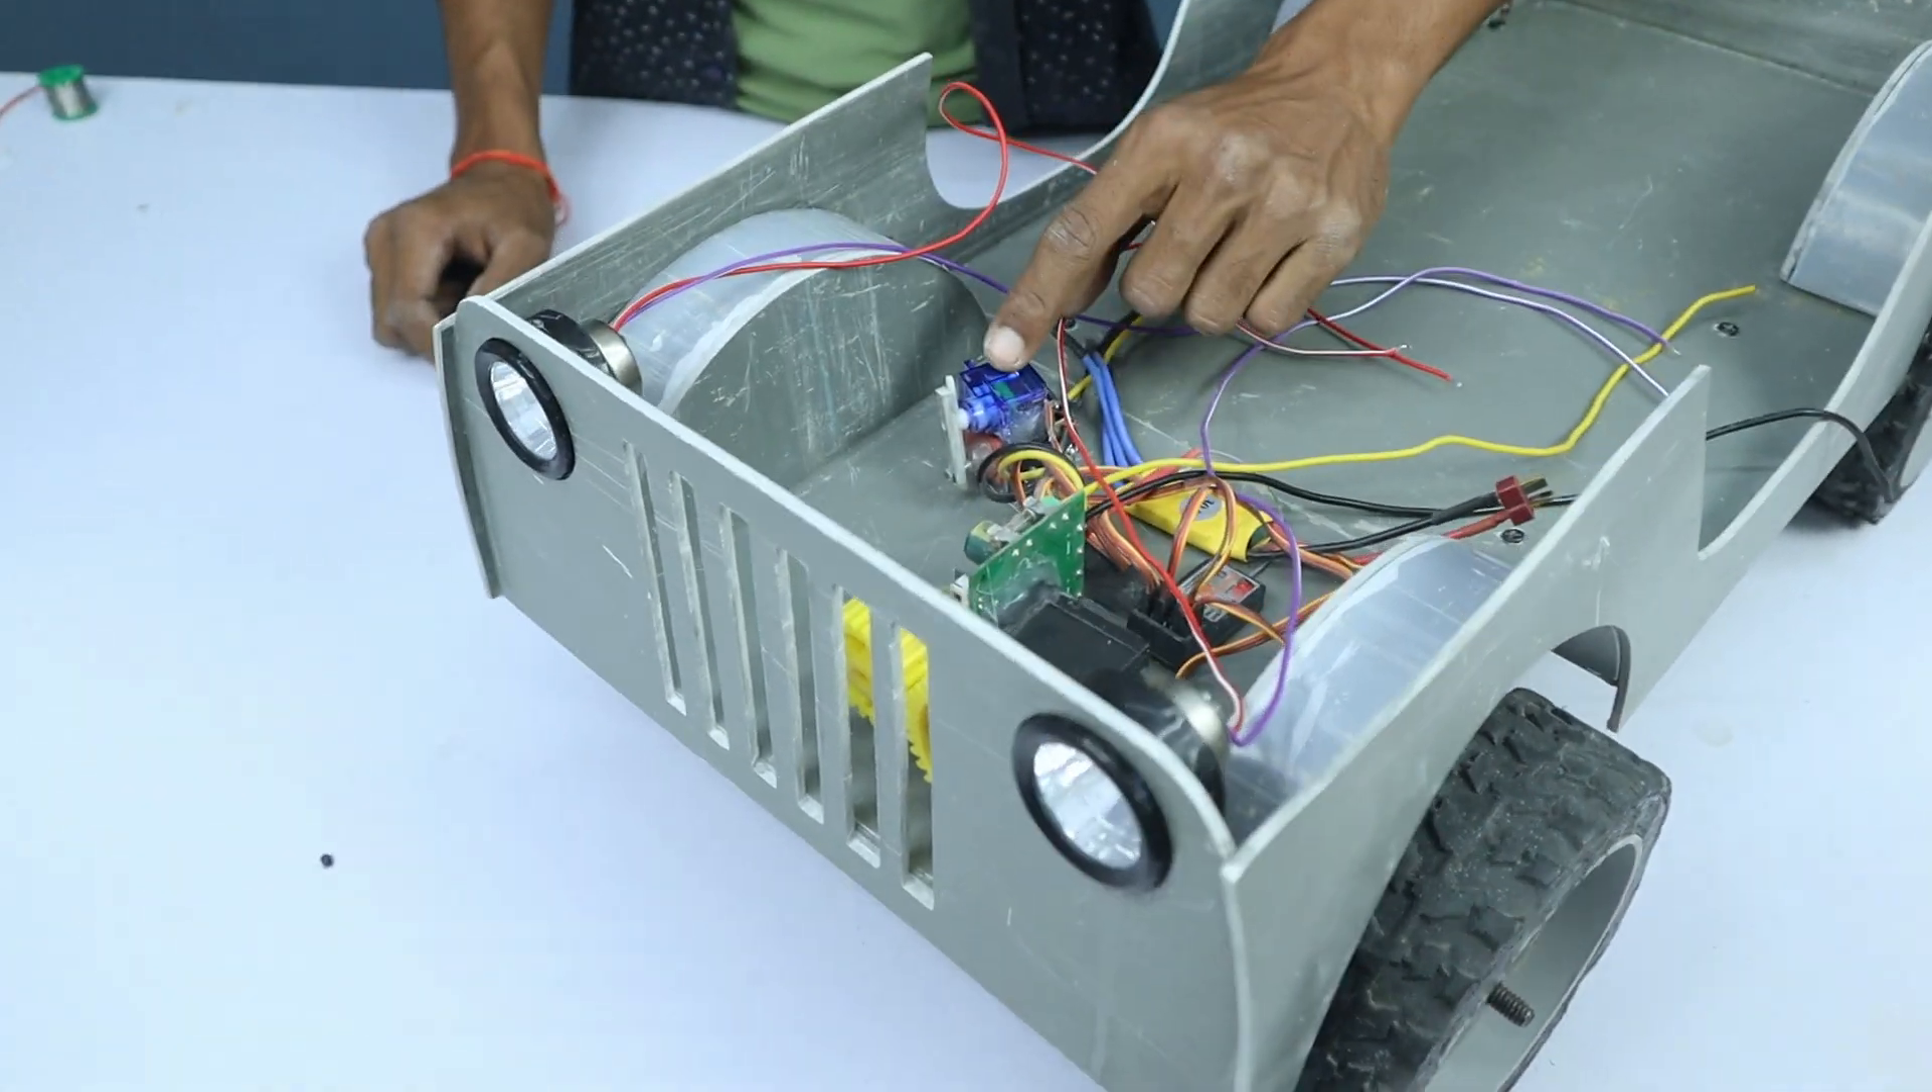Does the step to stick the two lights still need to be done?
No.